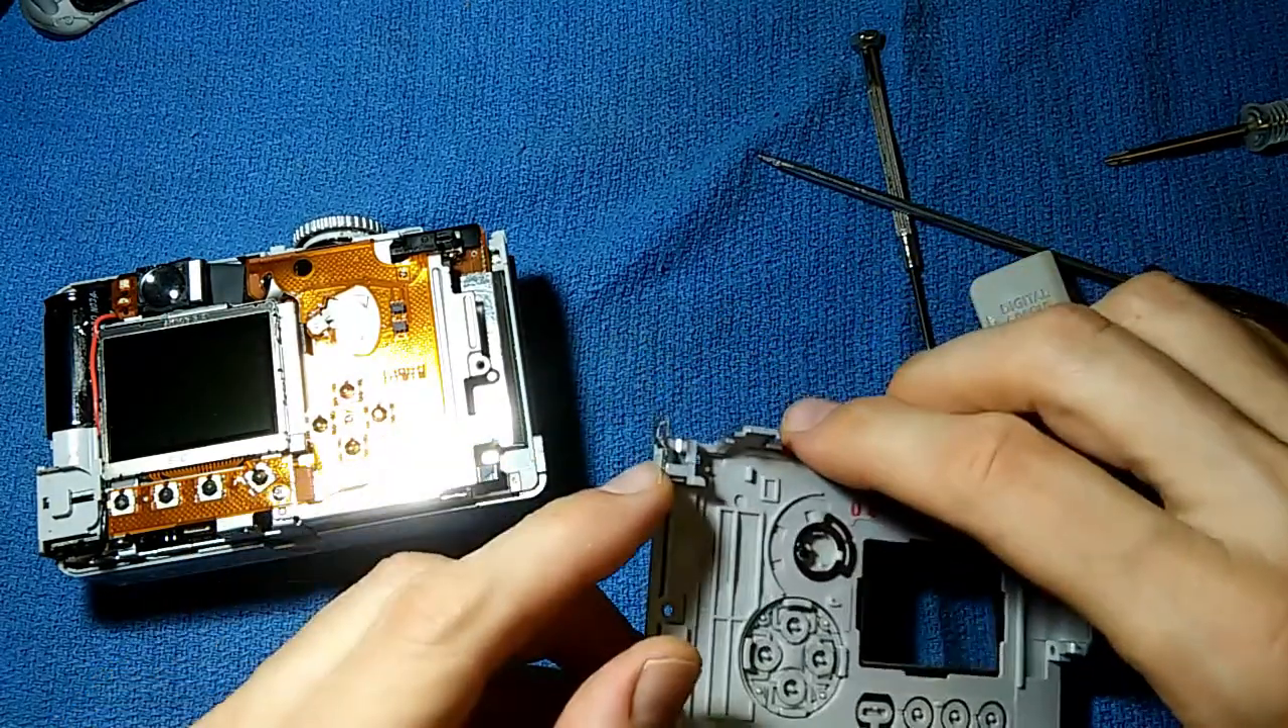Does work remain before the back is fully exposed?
No.